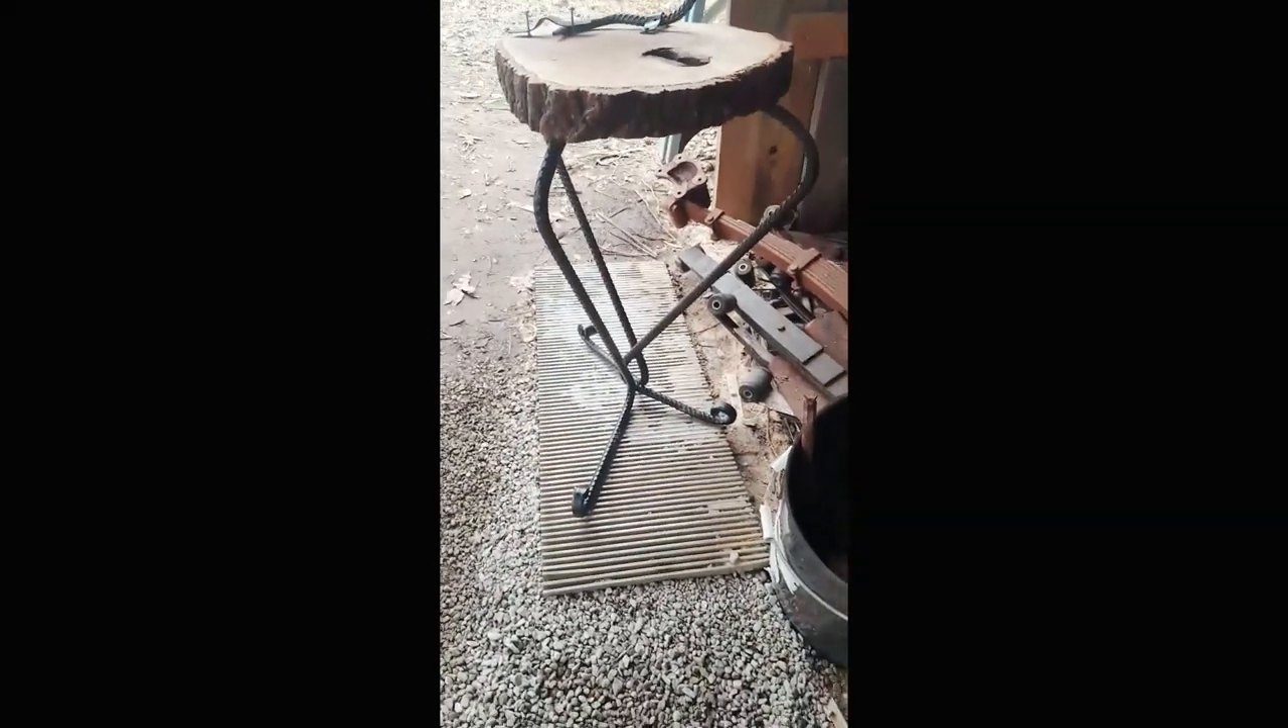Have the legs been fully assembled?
Yes.